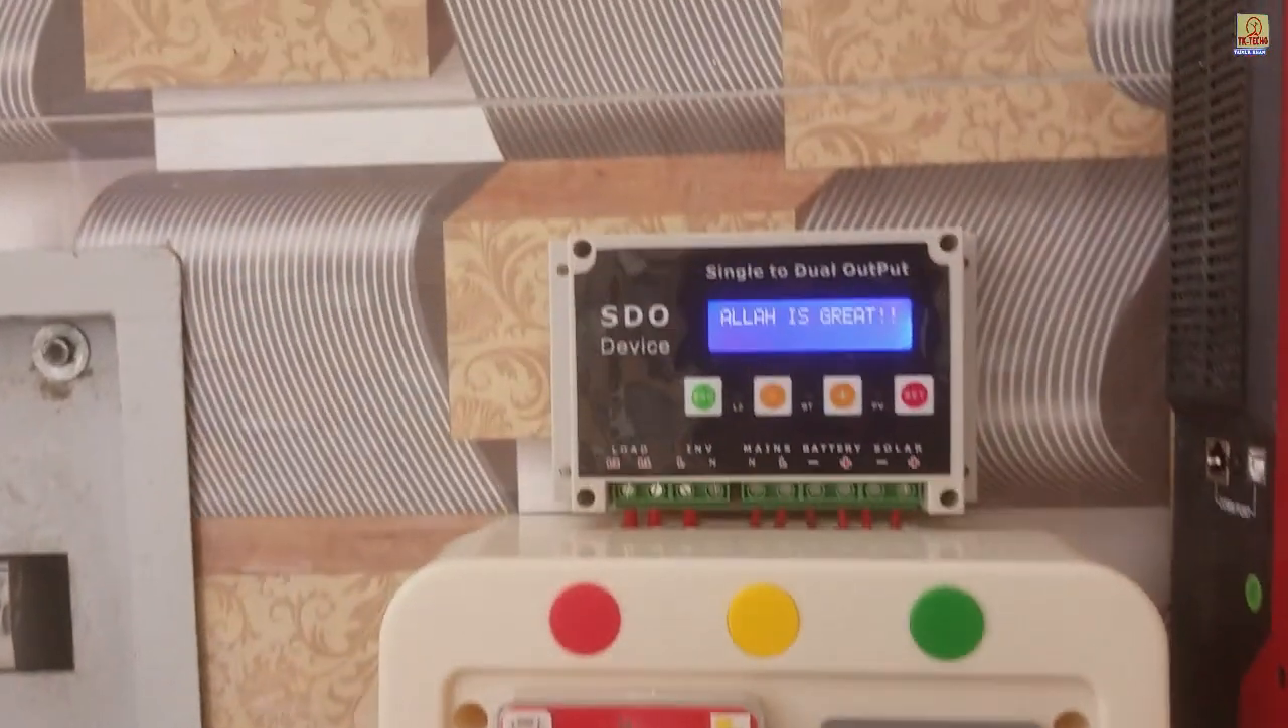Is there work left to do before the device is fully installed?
No.